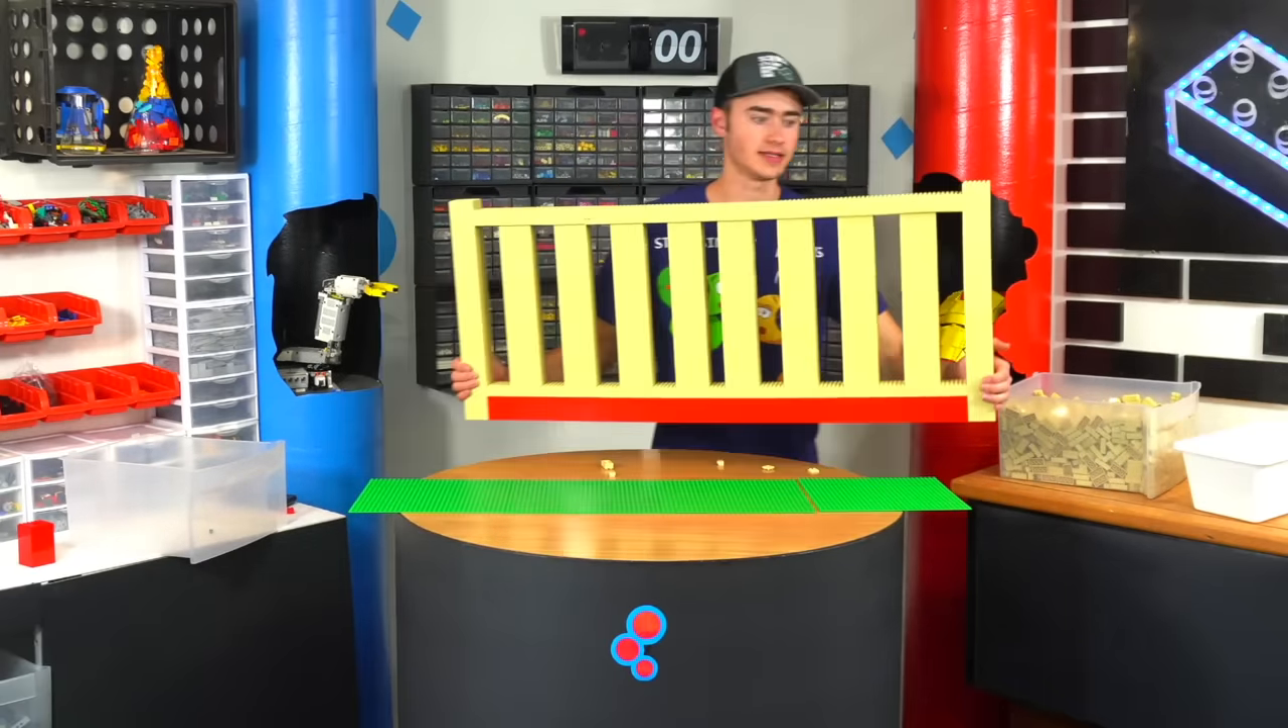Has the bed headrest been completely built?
Yes.